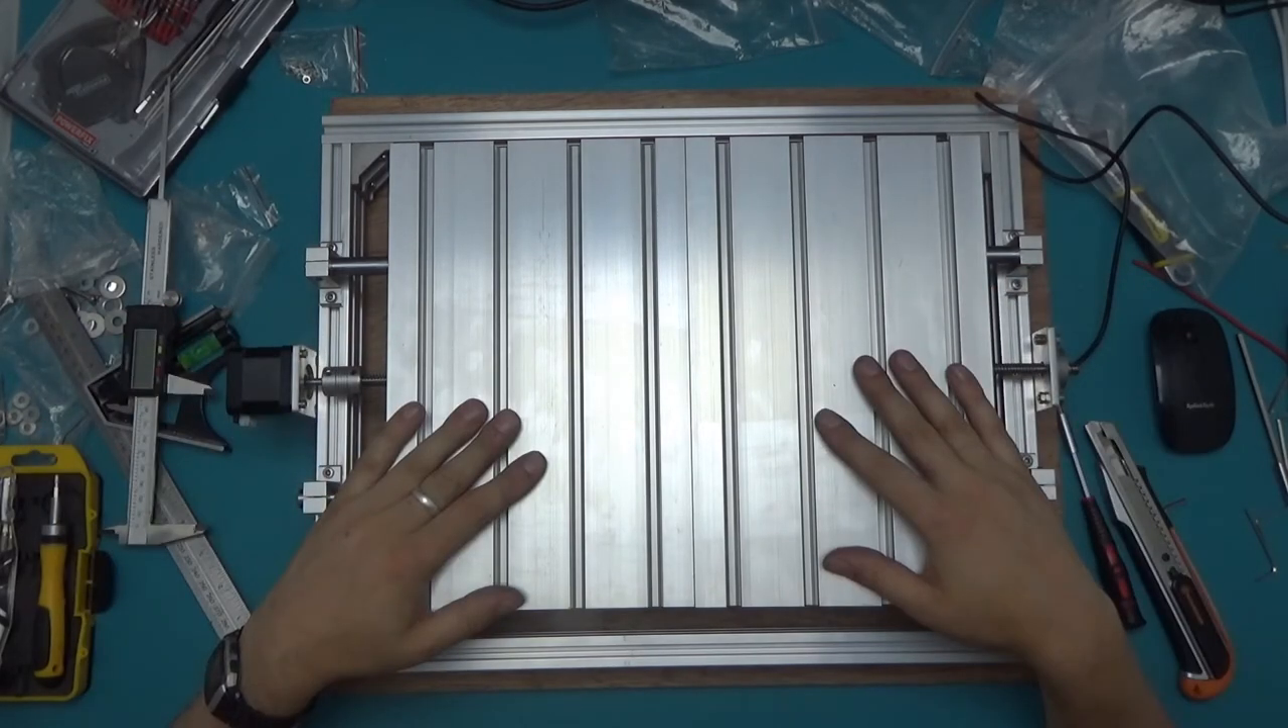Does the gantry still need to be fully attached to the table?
Yes.